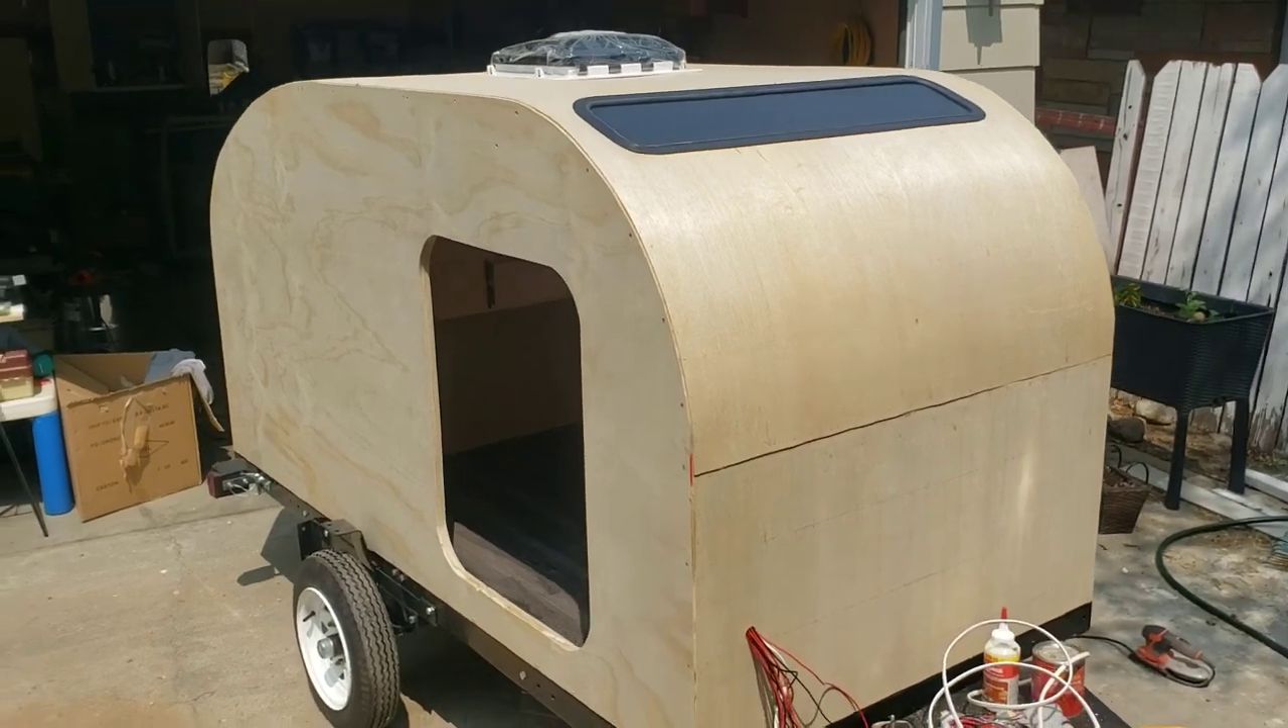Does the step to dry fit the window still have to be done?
No.